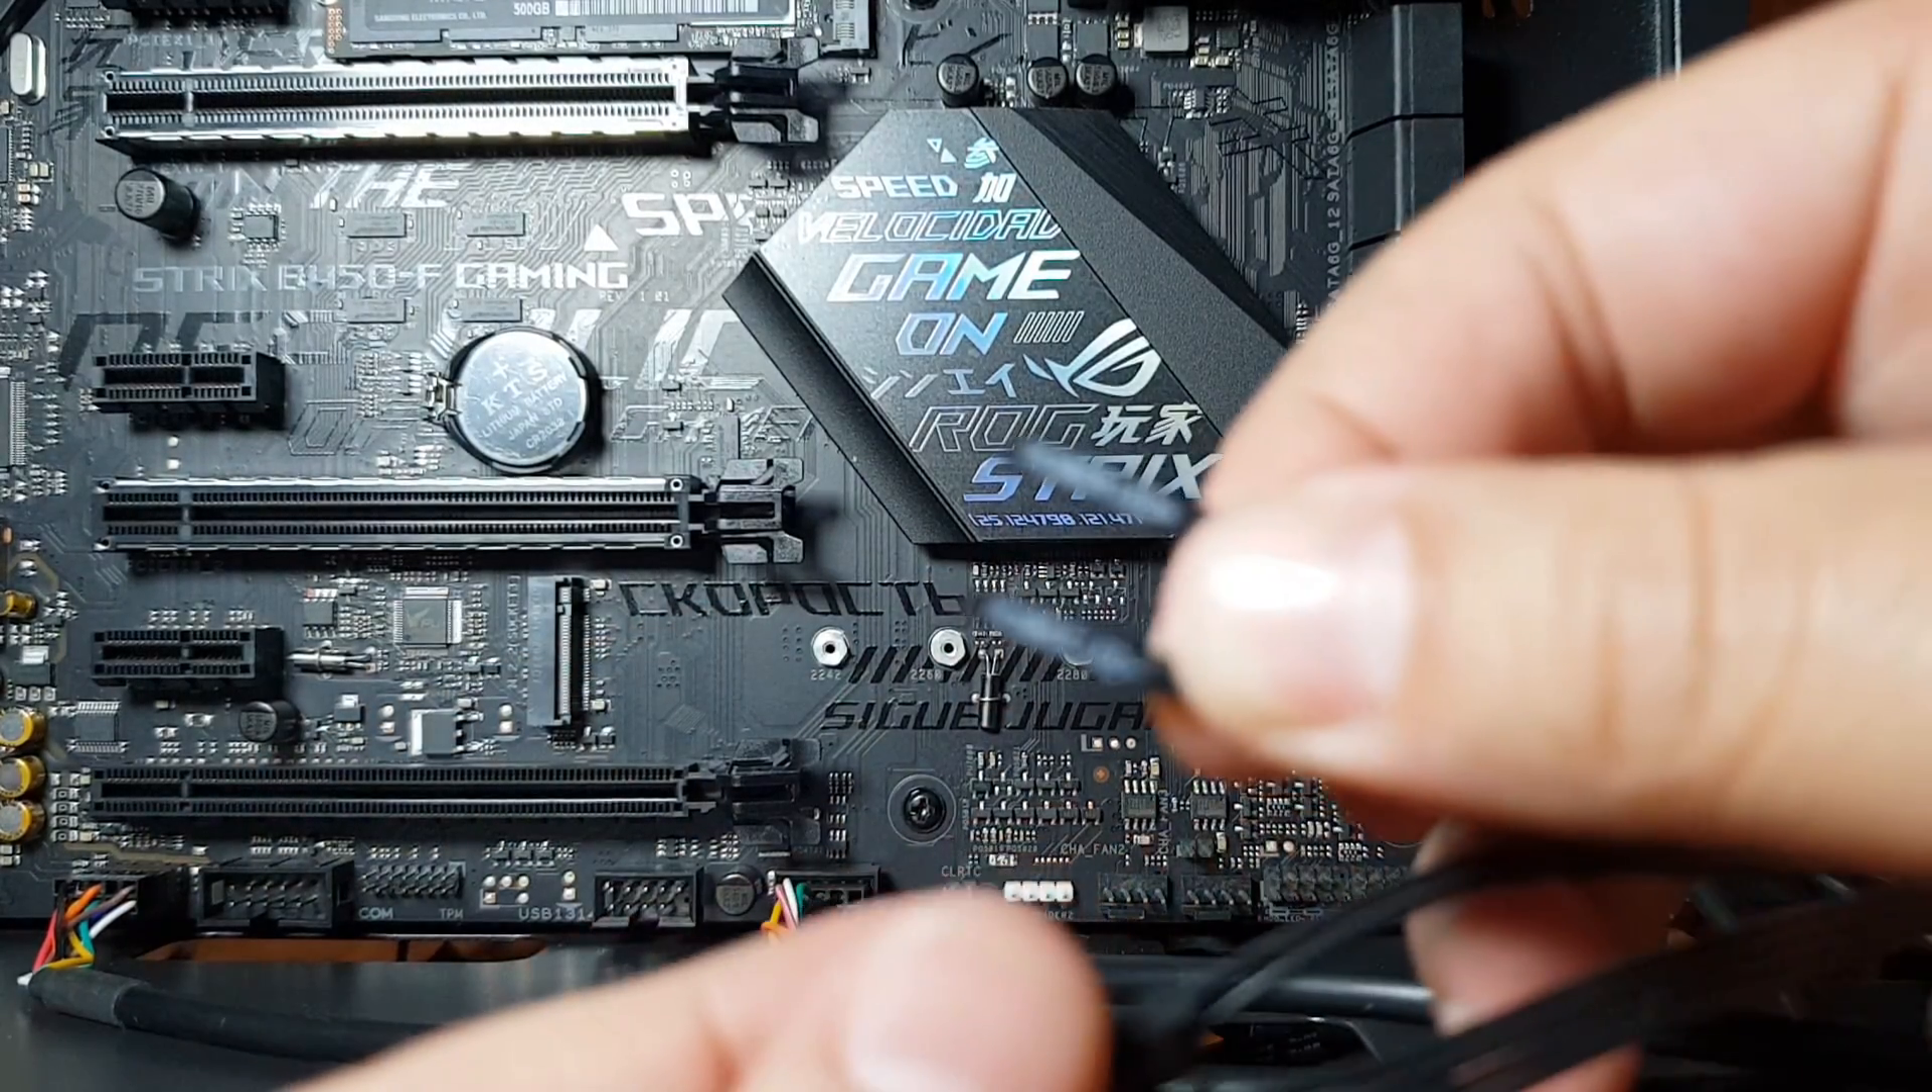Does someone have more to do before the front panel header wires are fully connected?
Yes.